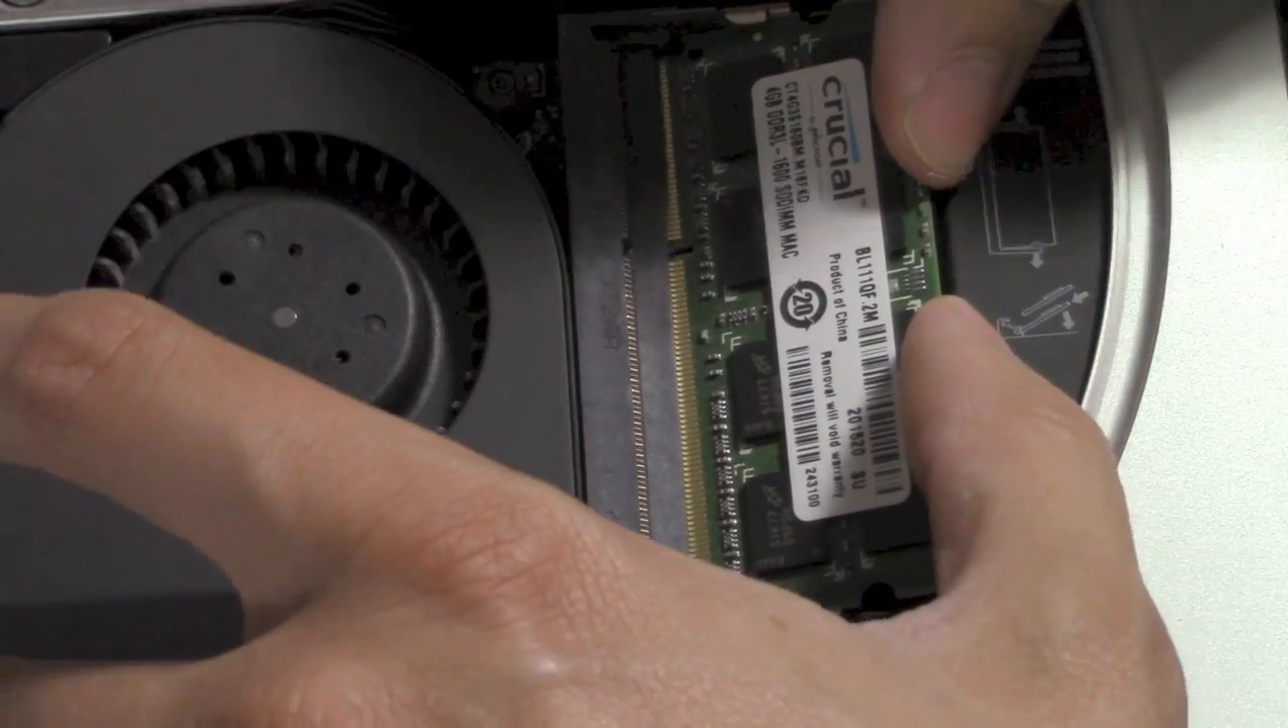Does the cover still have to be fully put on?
Yes.